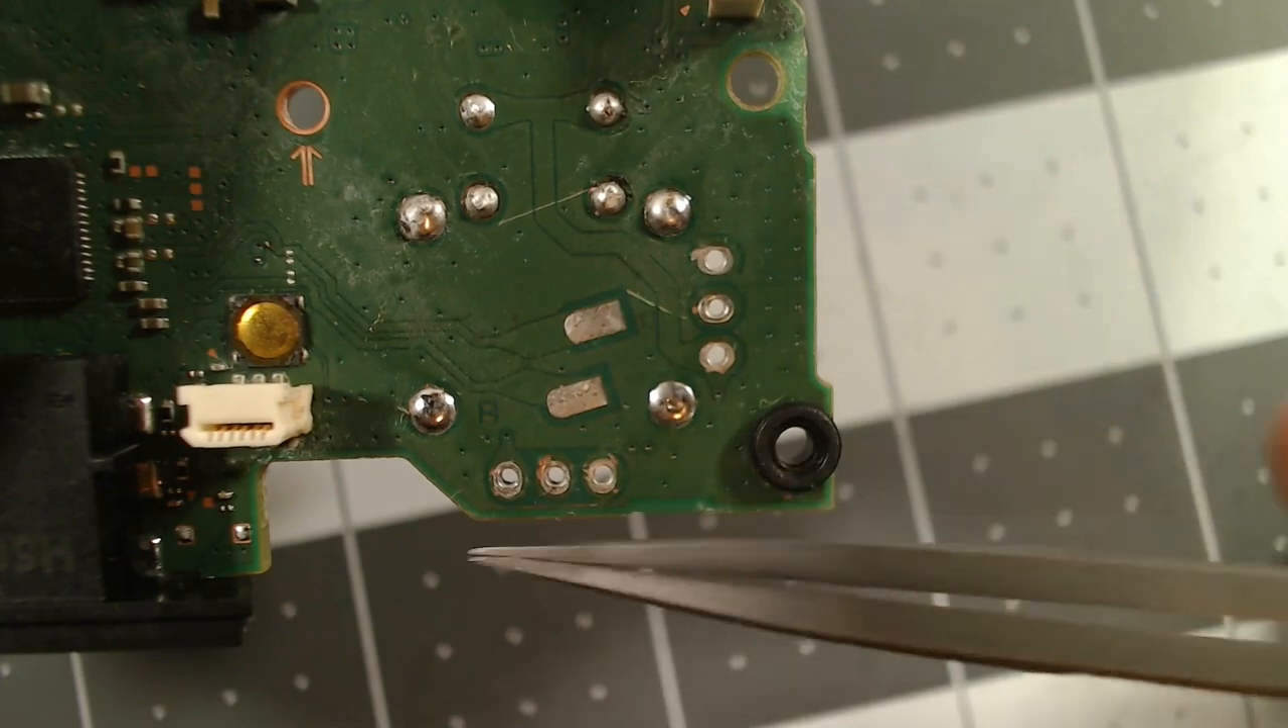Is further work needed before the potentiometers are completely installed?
Yes.